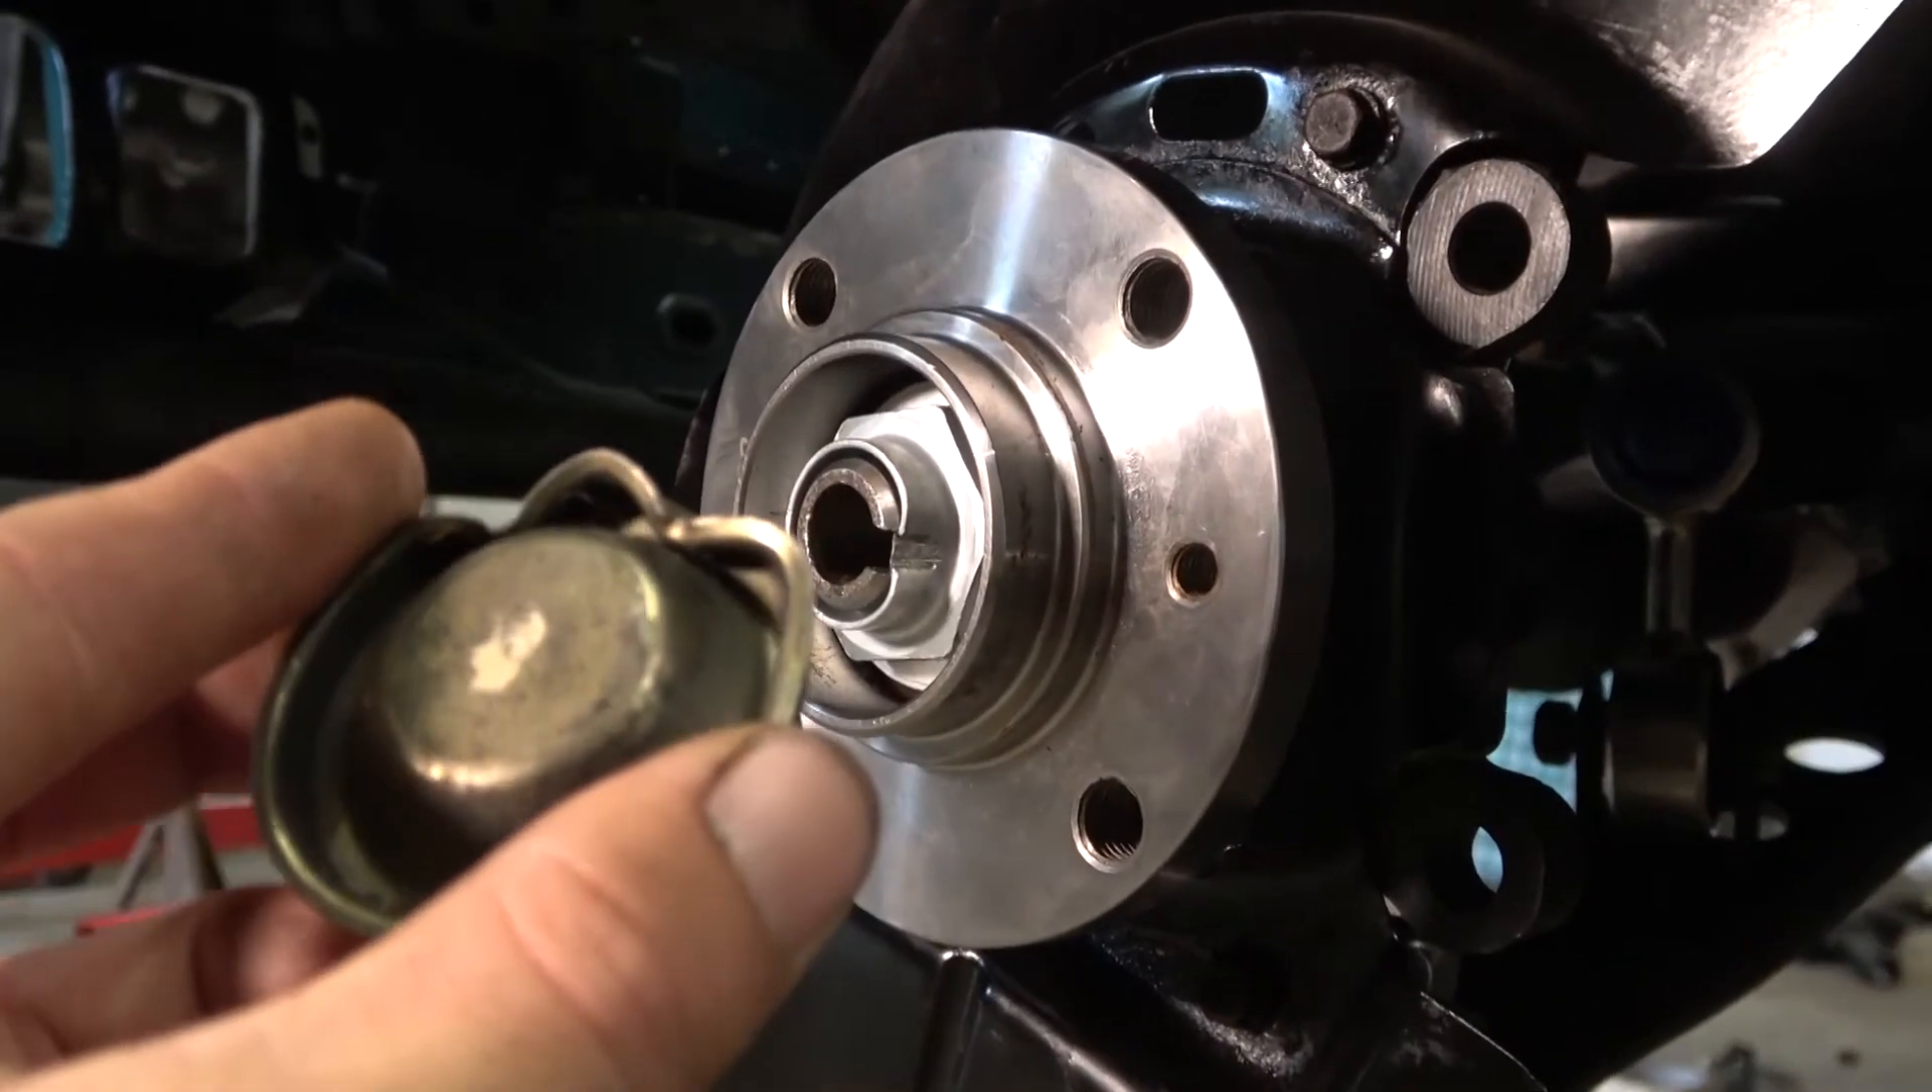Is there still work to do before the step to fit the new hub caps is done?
Yes.